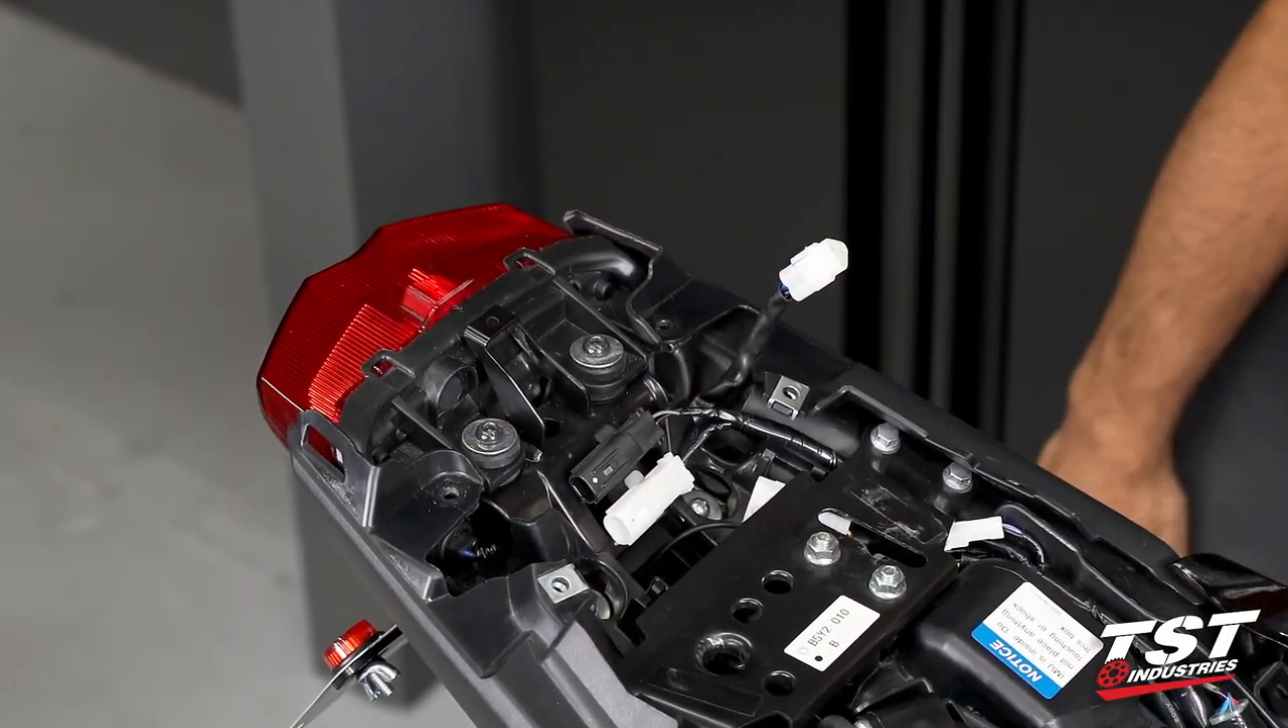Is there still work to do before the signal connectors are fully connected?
Yes.